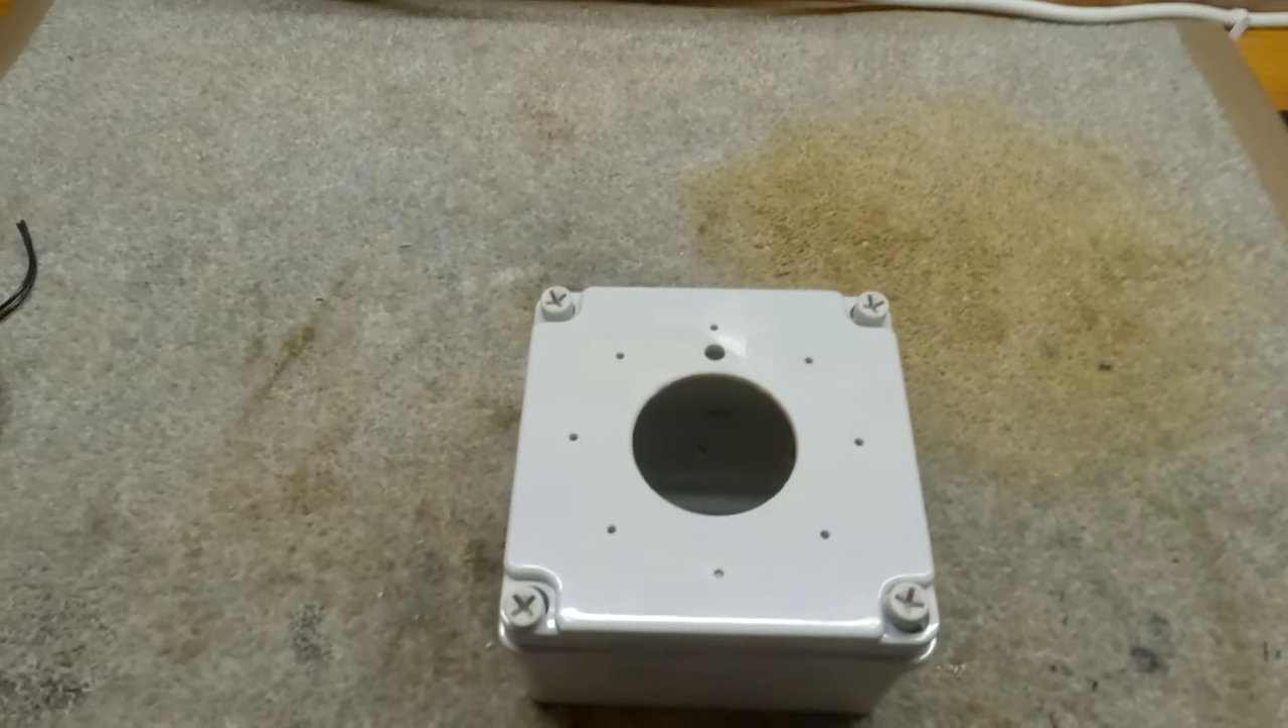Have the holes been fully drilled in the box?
Yes.